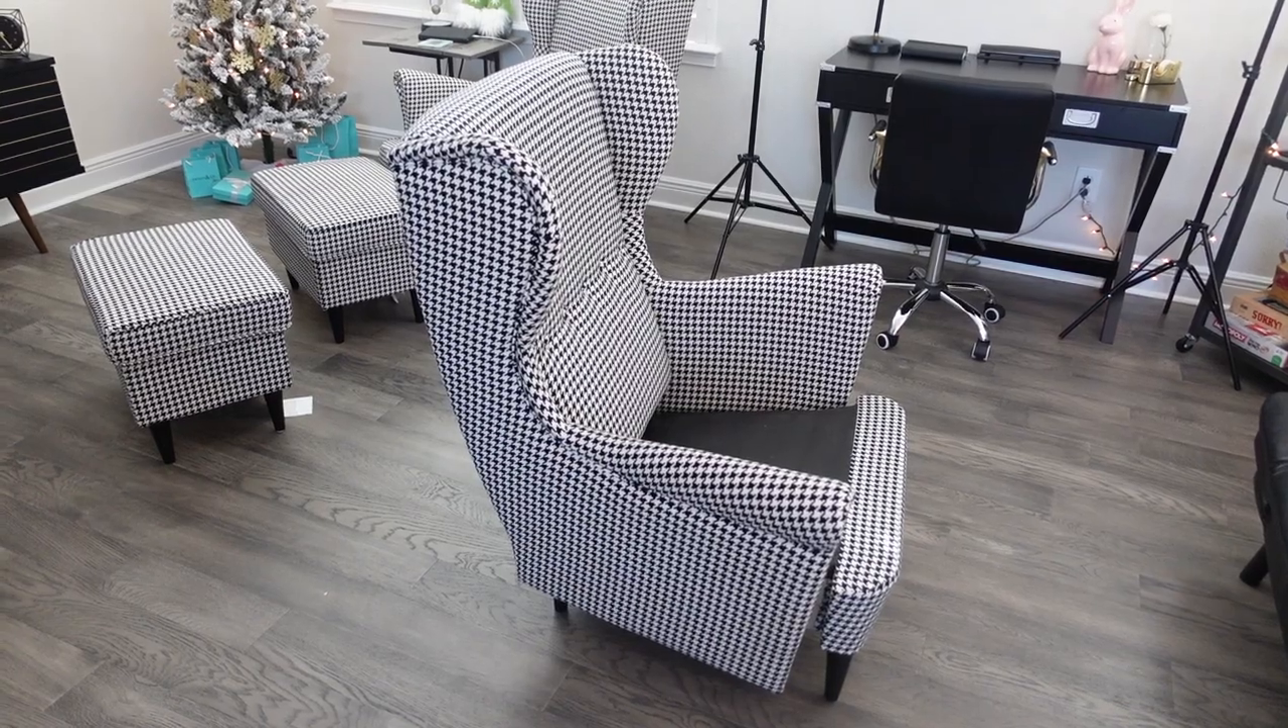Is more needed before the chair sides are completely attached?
No.